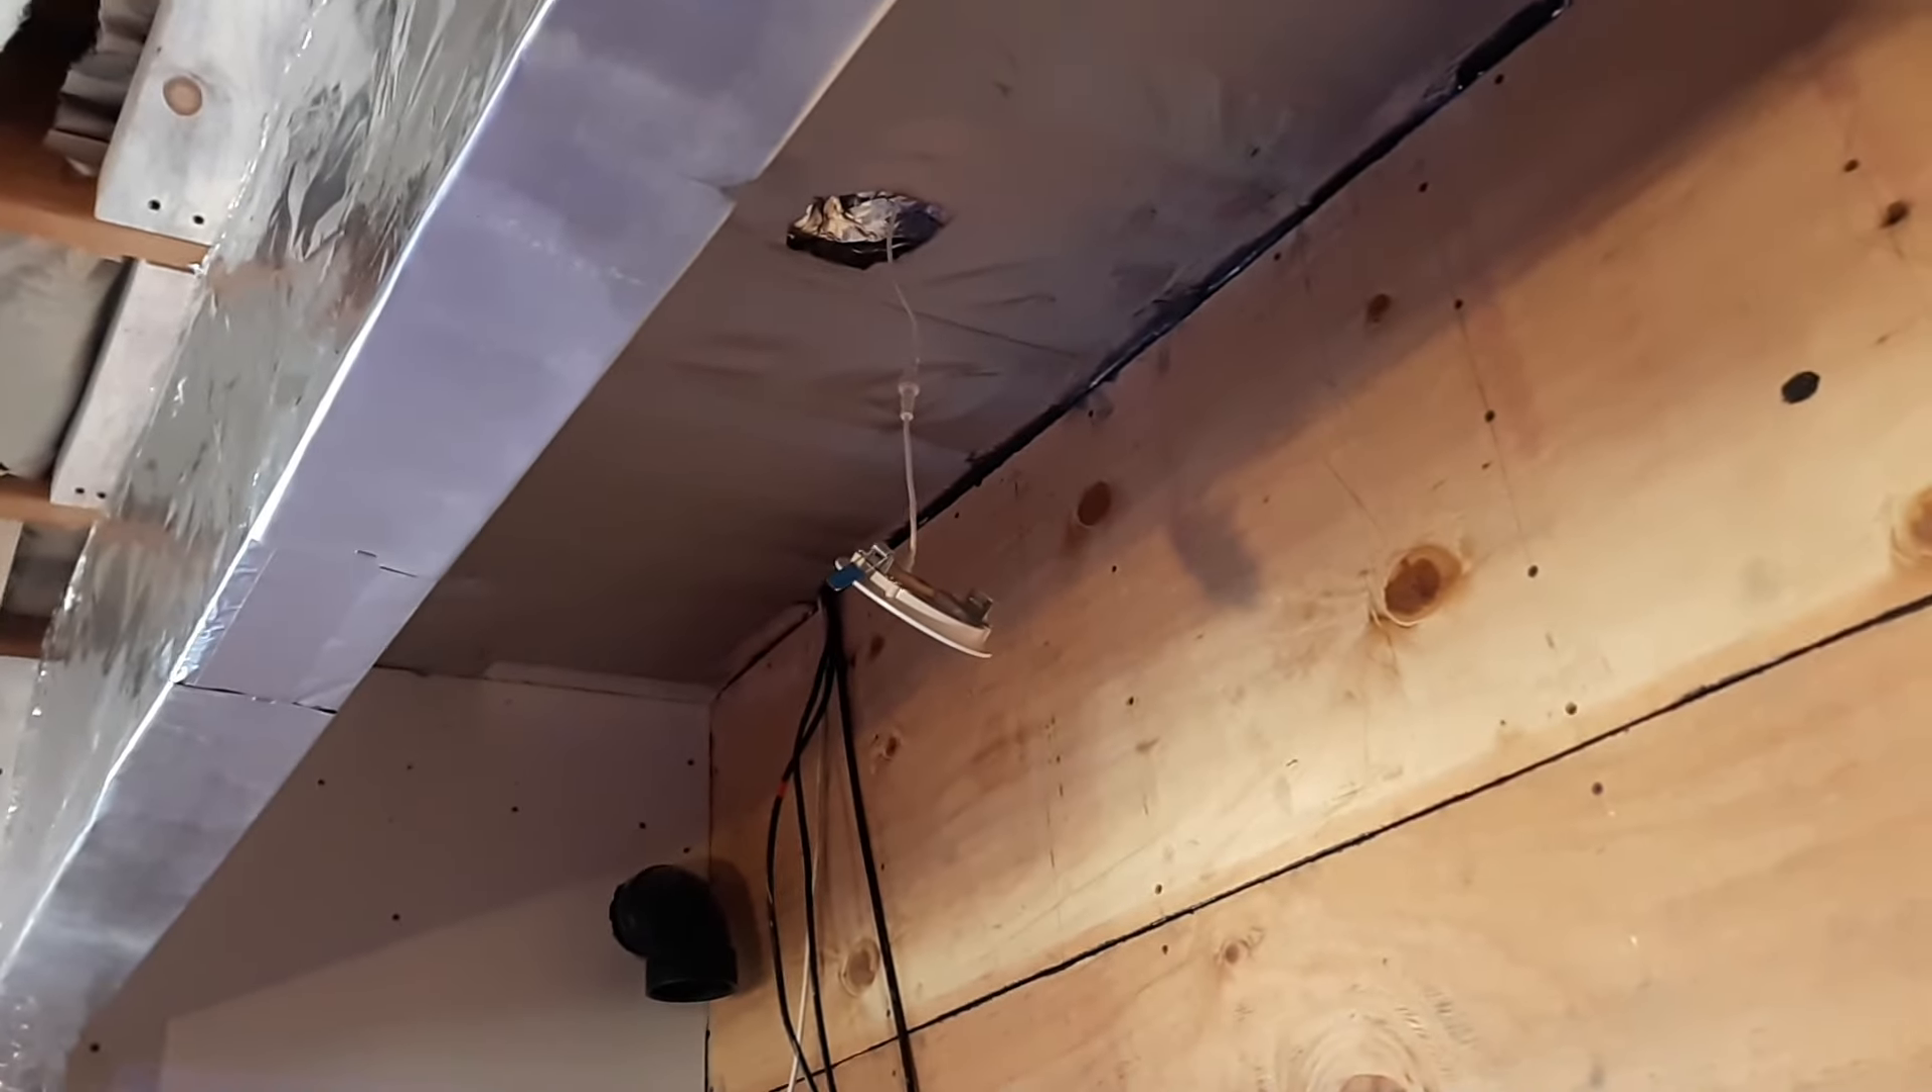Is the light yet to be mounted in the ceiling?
Yes.